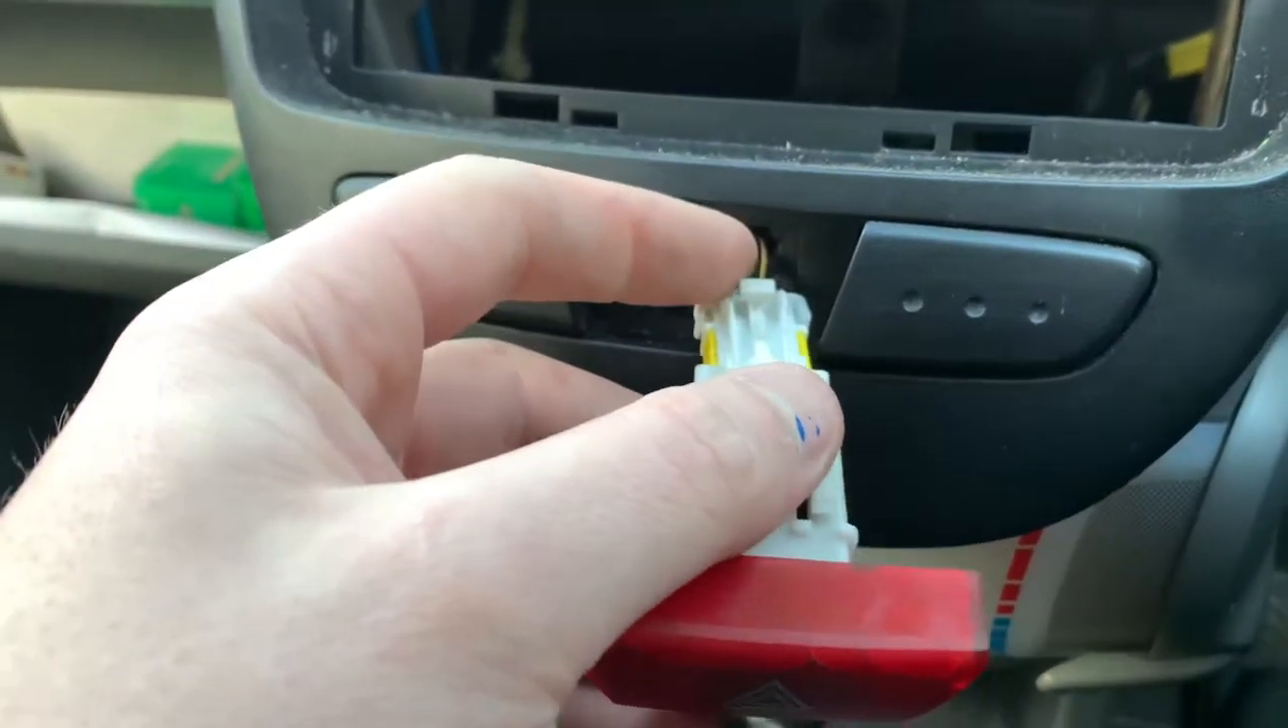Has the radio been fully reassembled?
No.